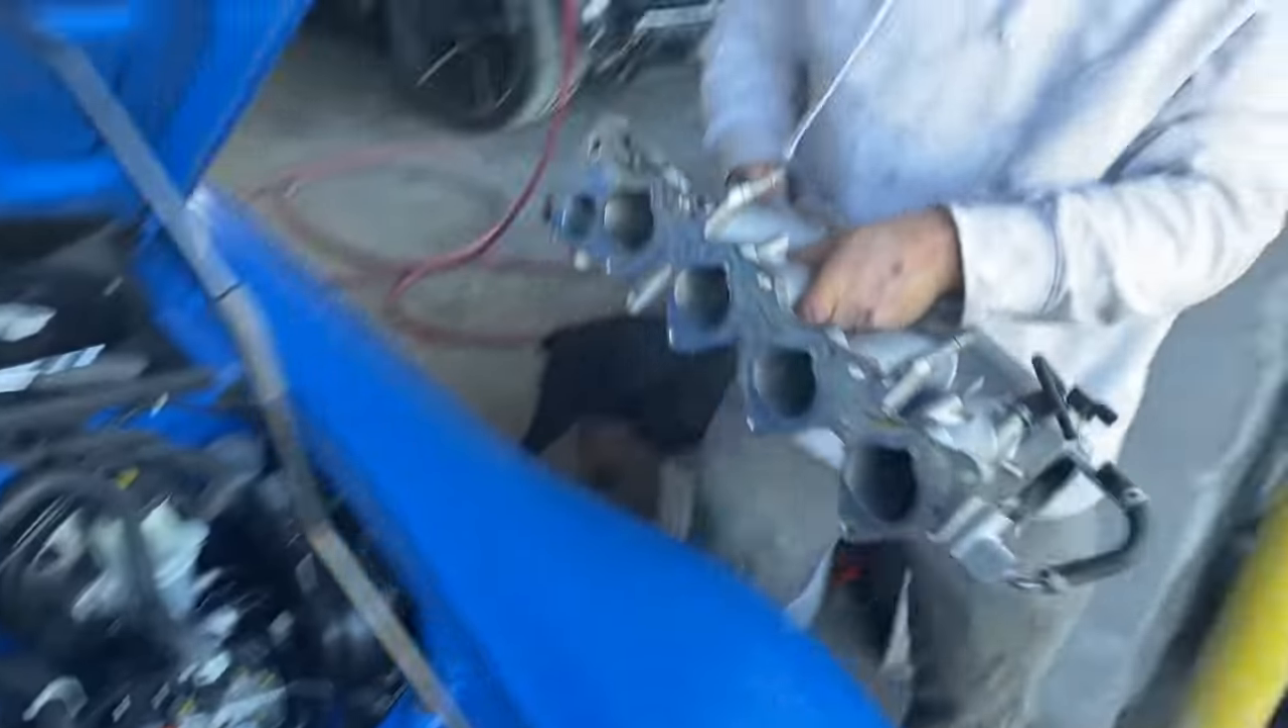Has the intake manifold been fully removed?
Yes.